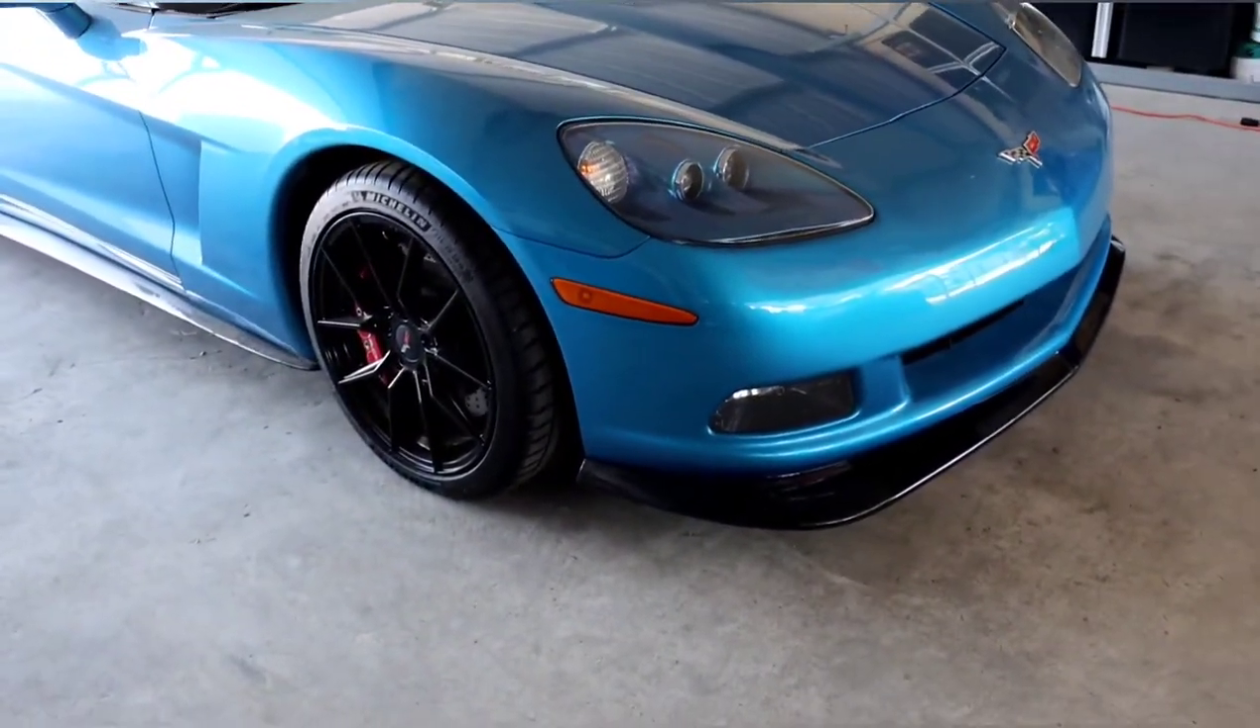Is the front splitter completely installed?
Yes.